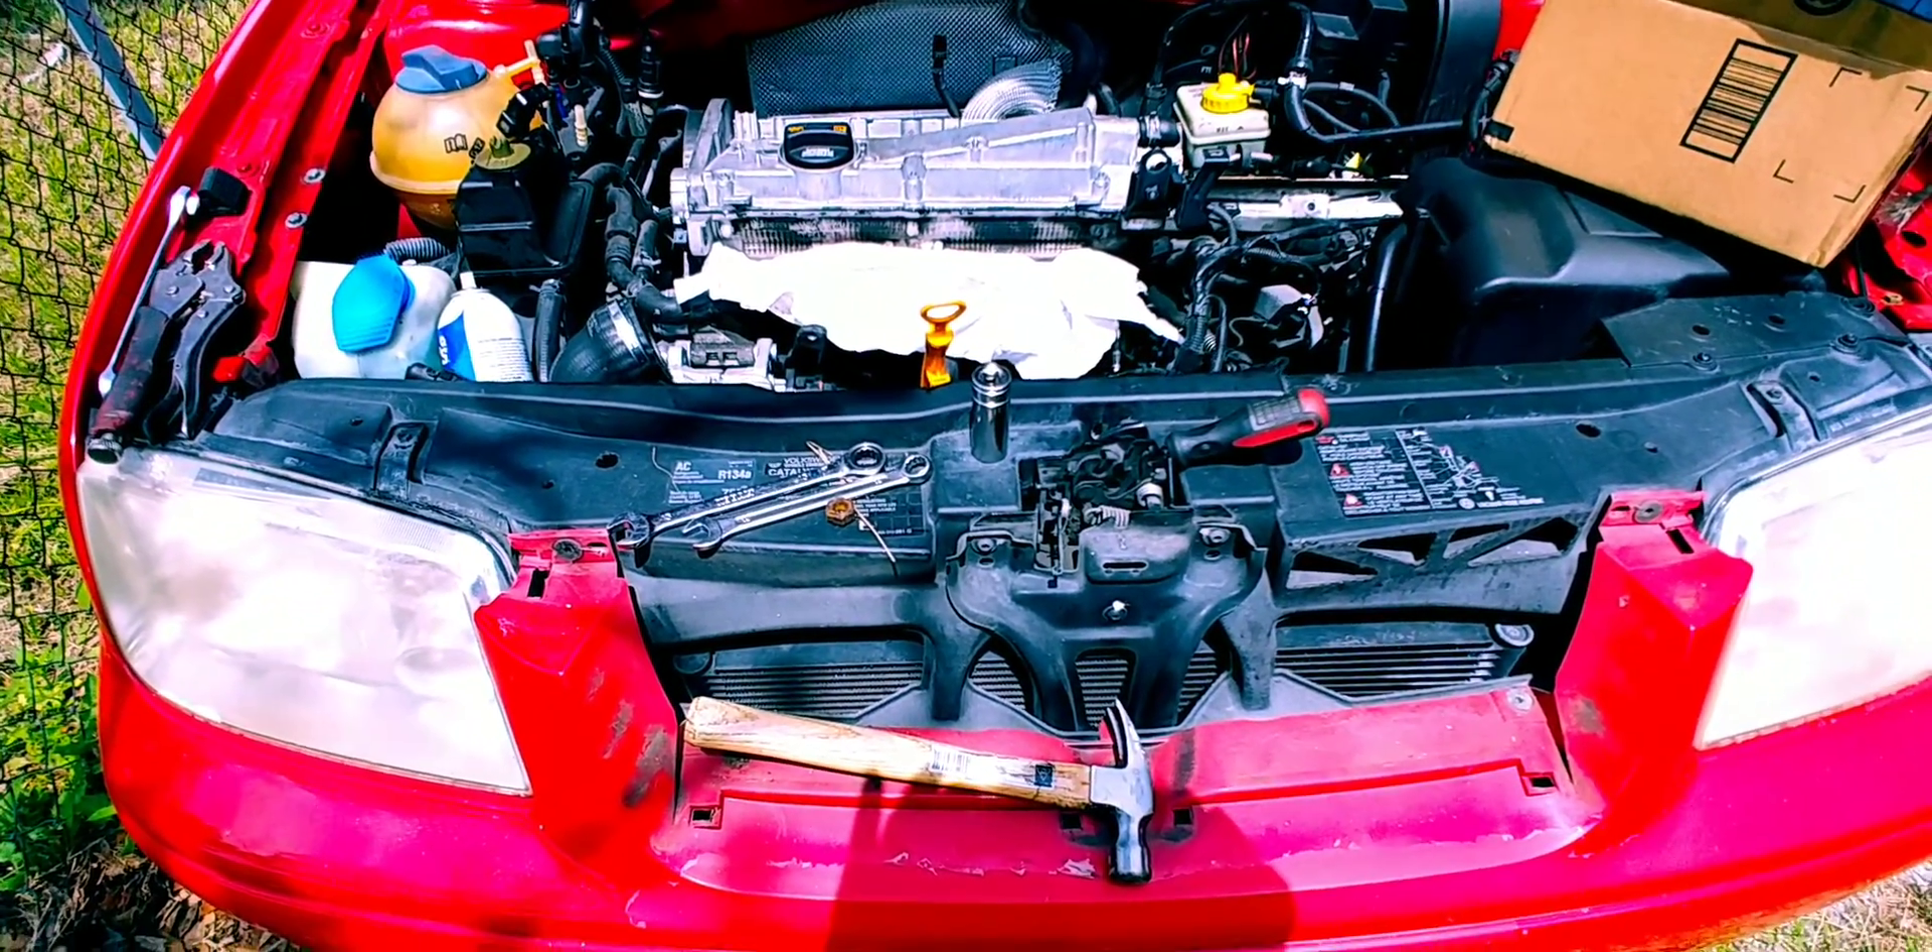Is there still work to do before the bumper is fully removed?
Yes.